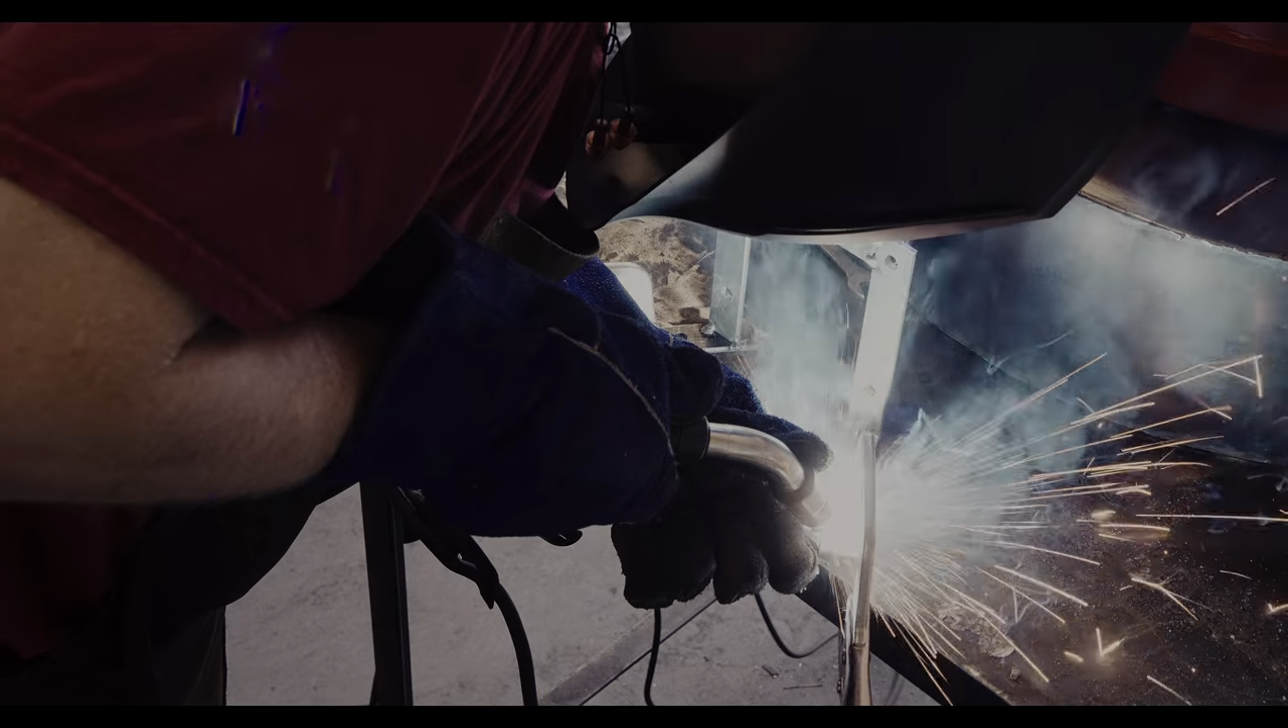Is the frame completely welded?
No.